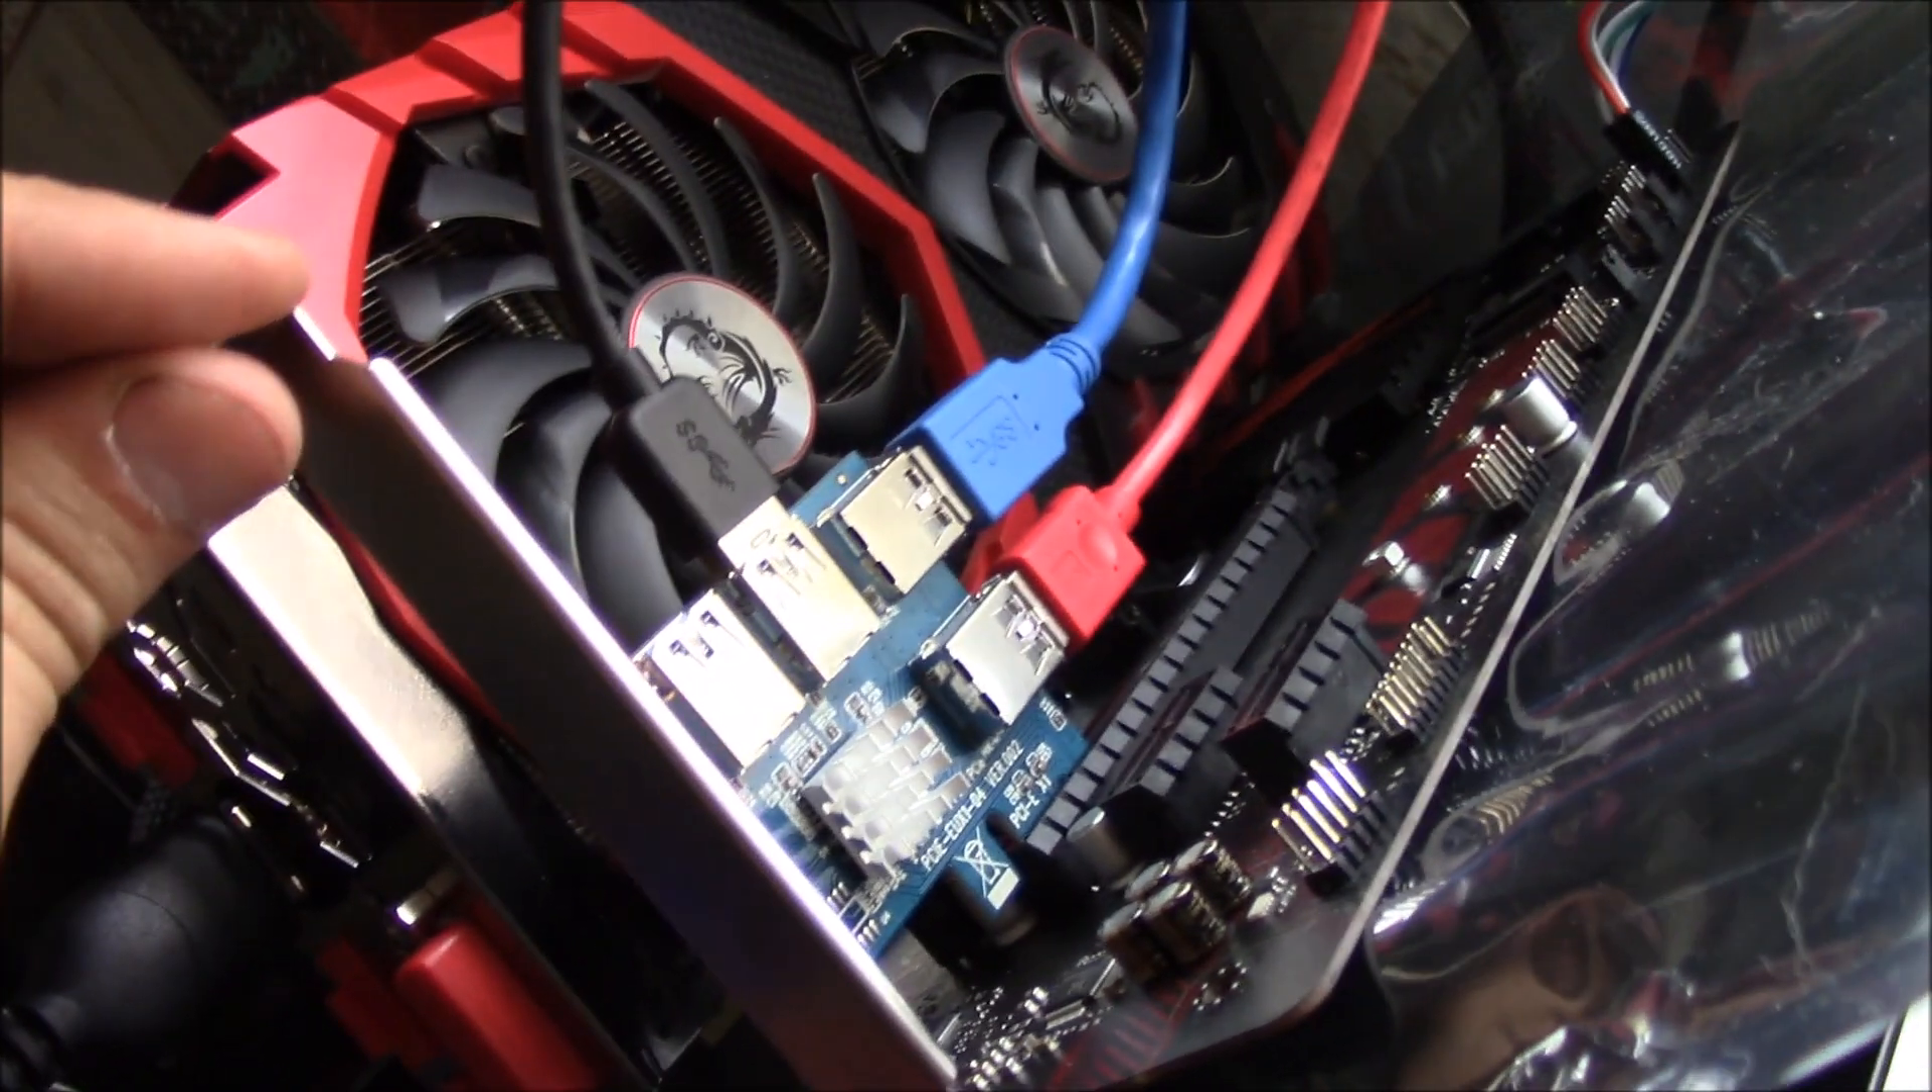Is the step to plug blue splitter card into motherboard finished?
Yes.